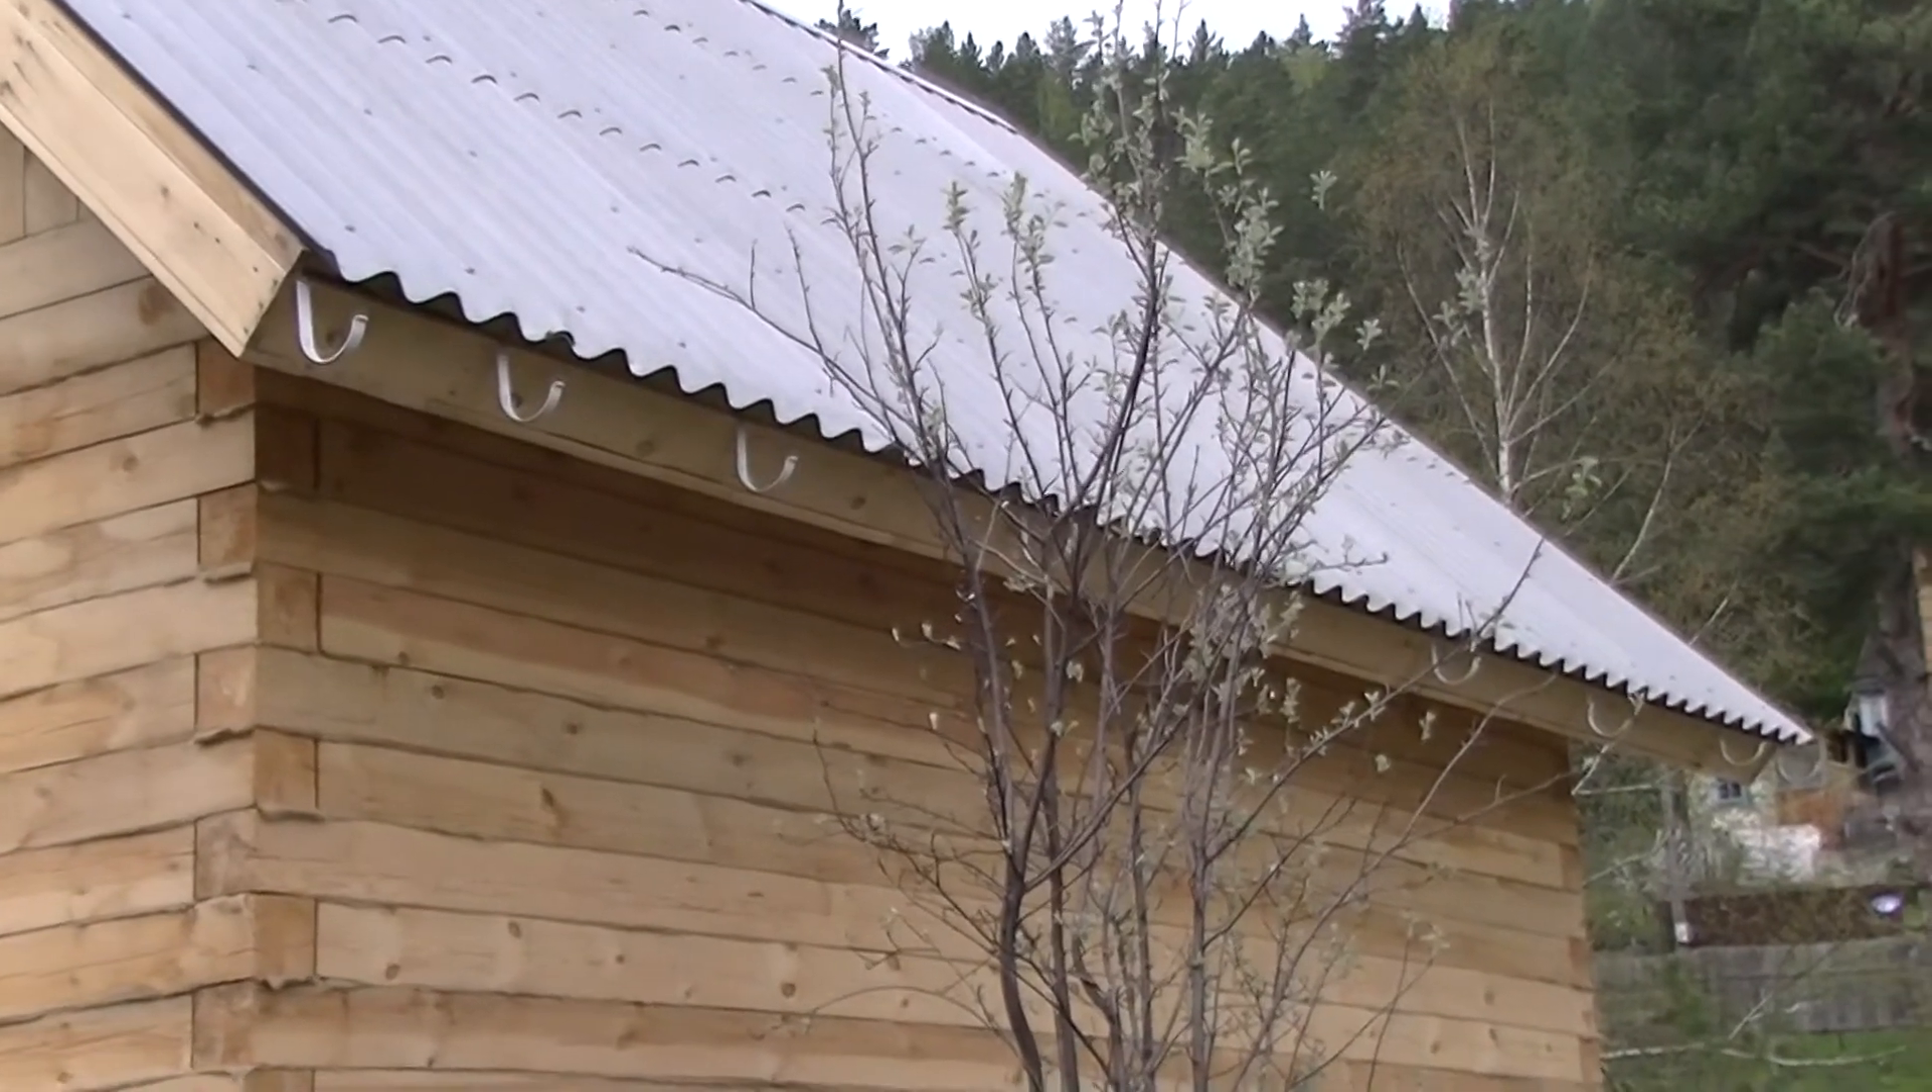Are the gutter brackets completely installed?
Yes.